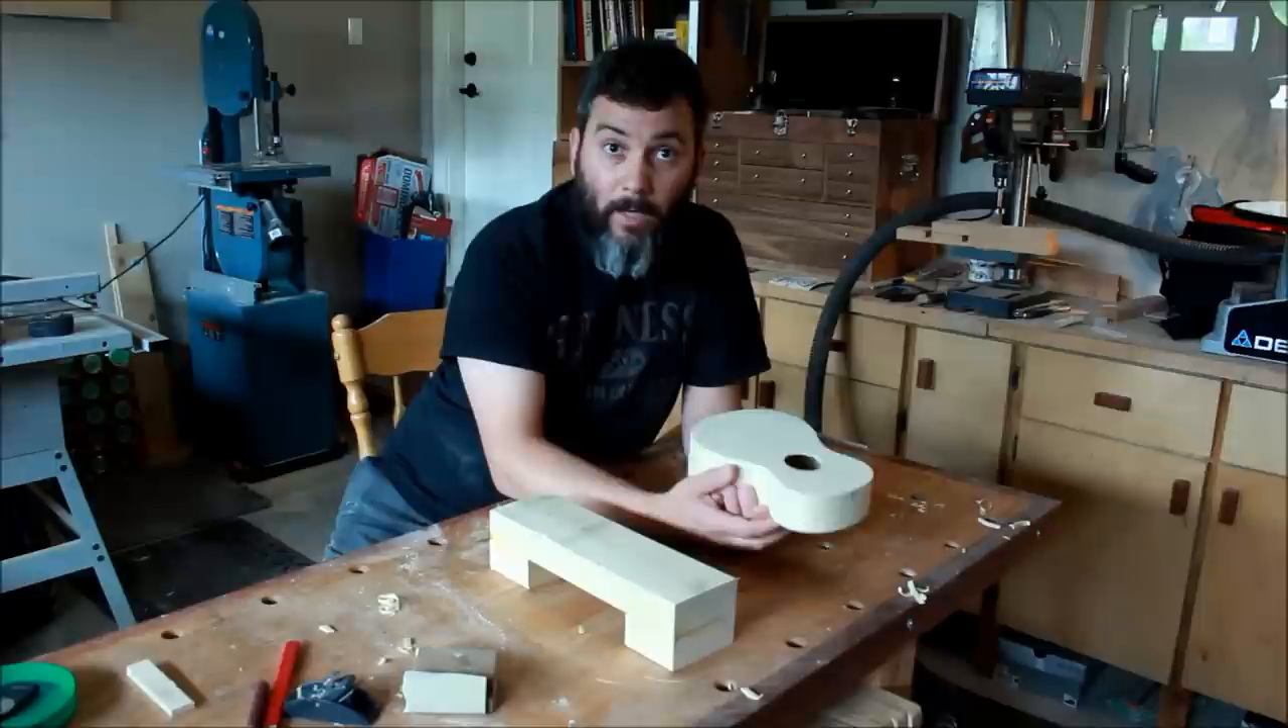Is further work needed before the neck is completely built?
Yes.